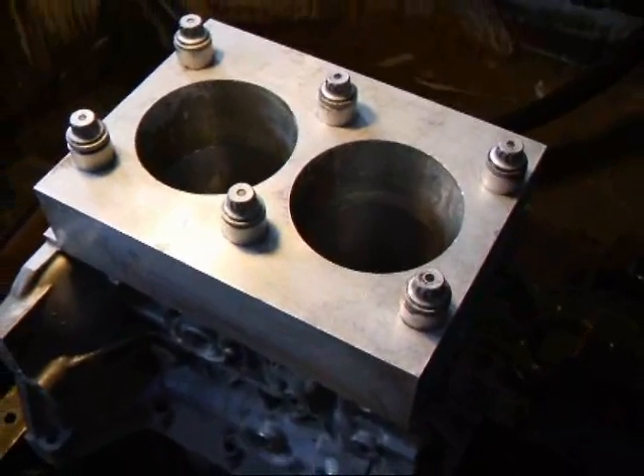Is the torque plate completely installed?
Yes.